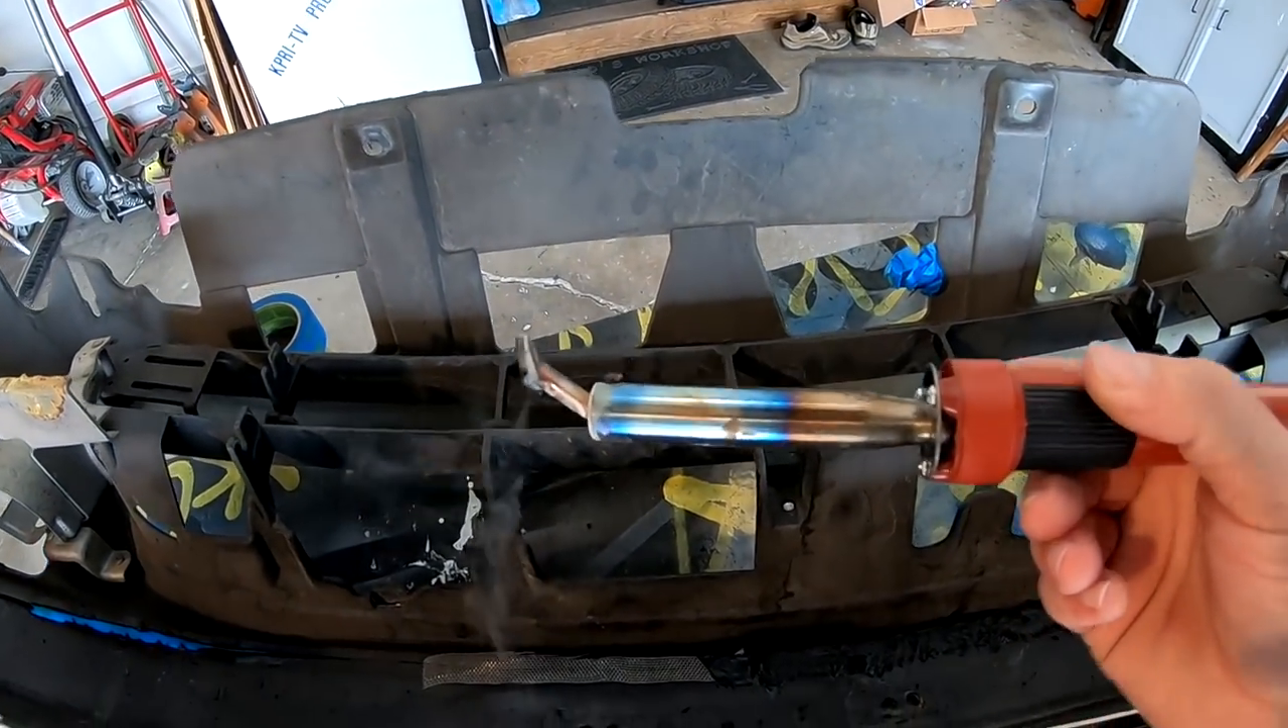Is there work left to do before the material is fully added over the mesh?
Yes.